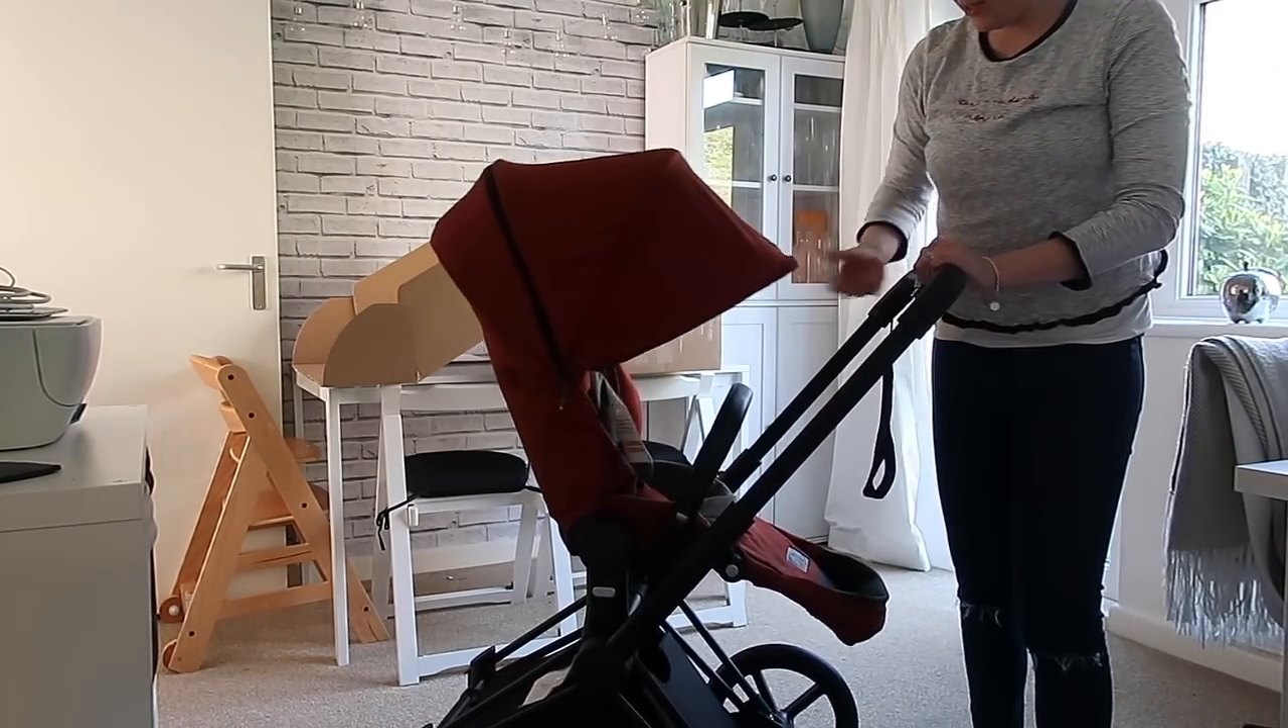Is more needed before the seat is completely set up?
No.